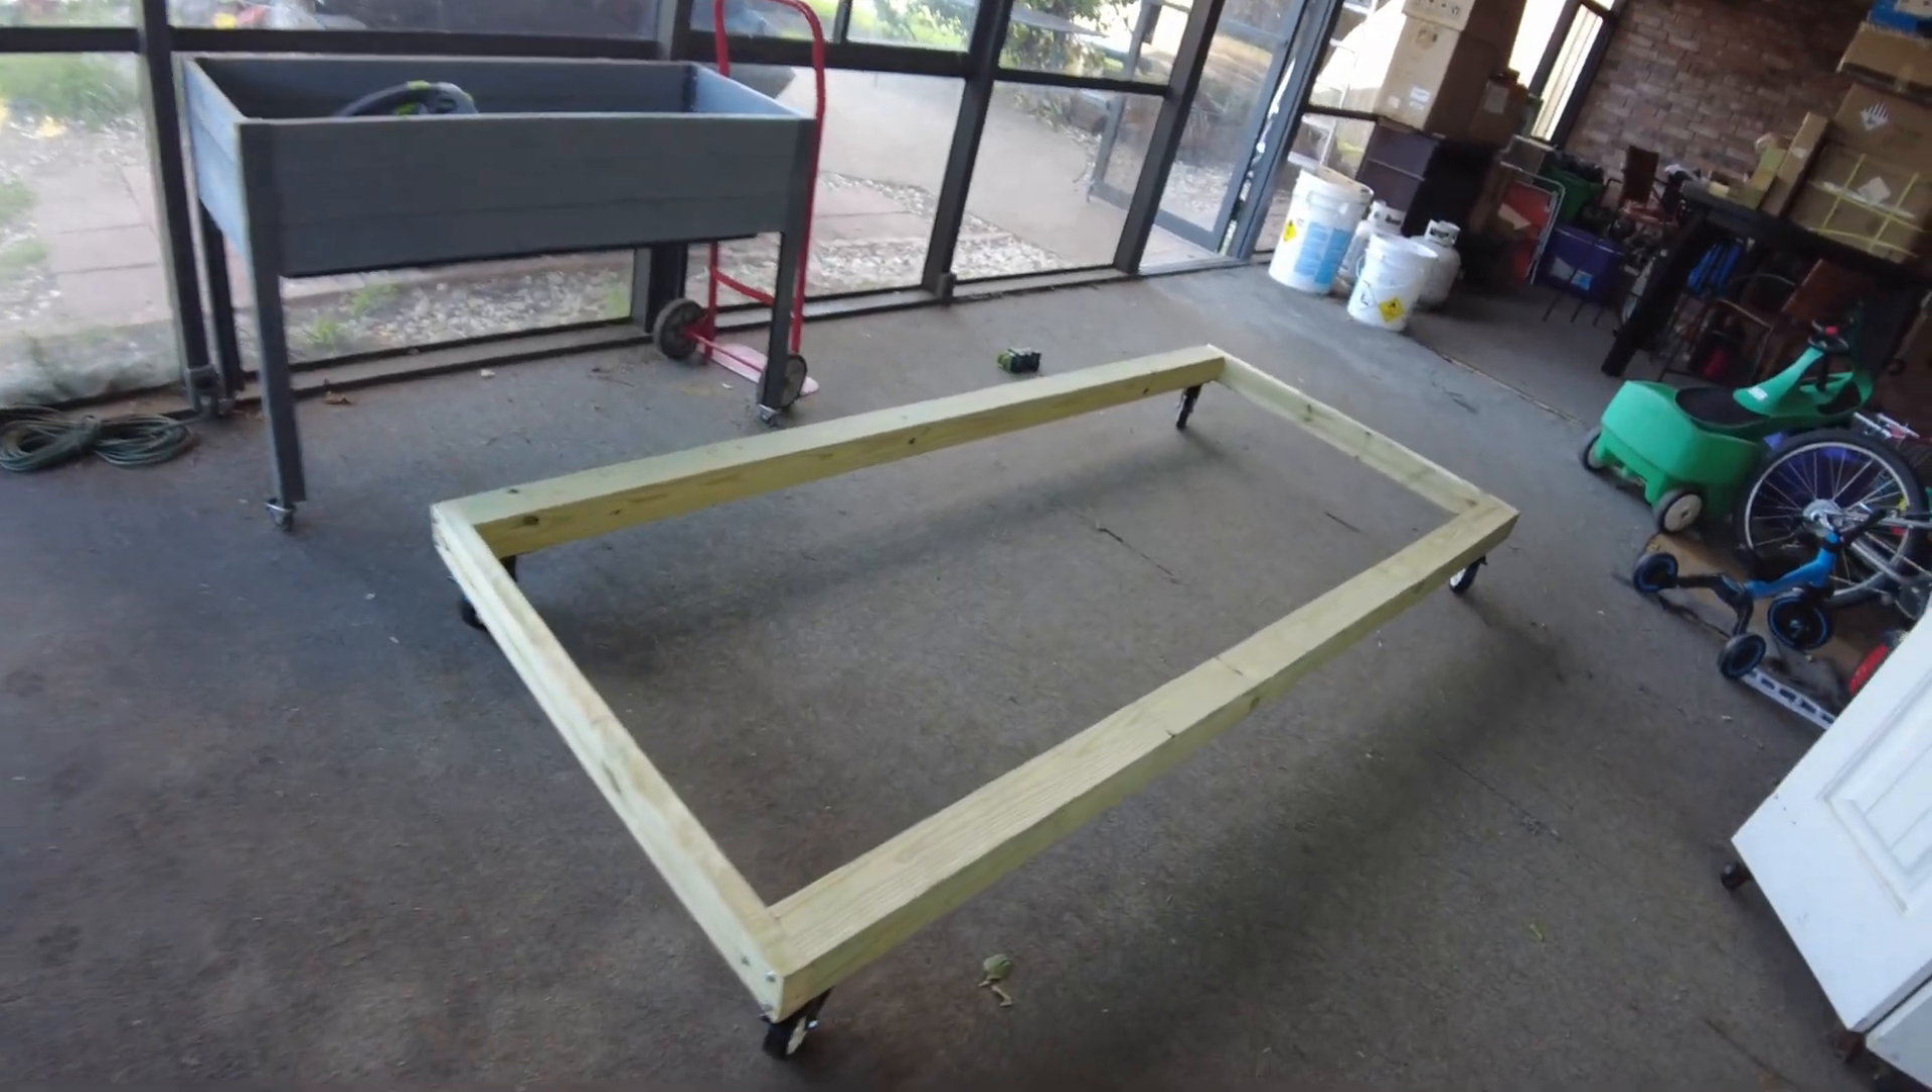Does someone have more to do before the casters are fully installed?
No.